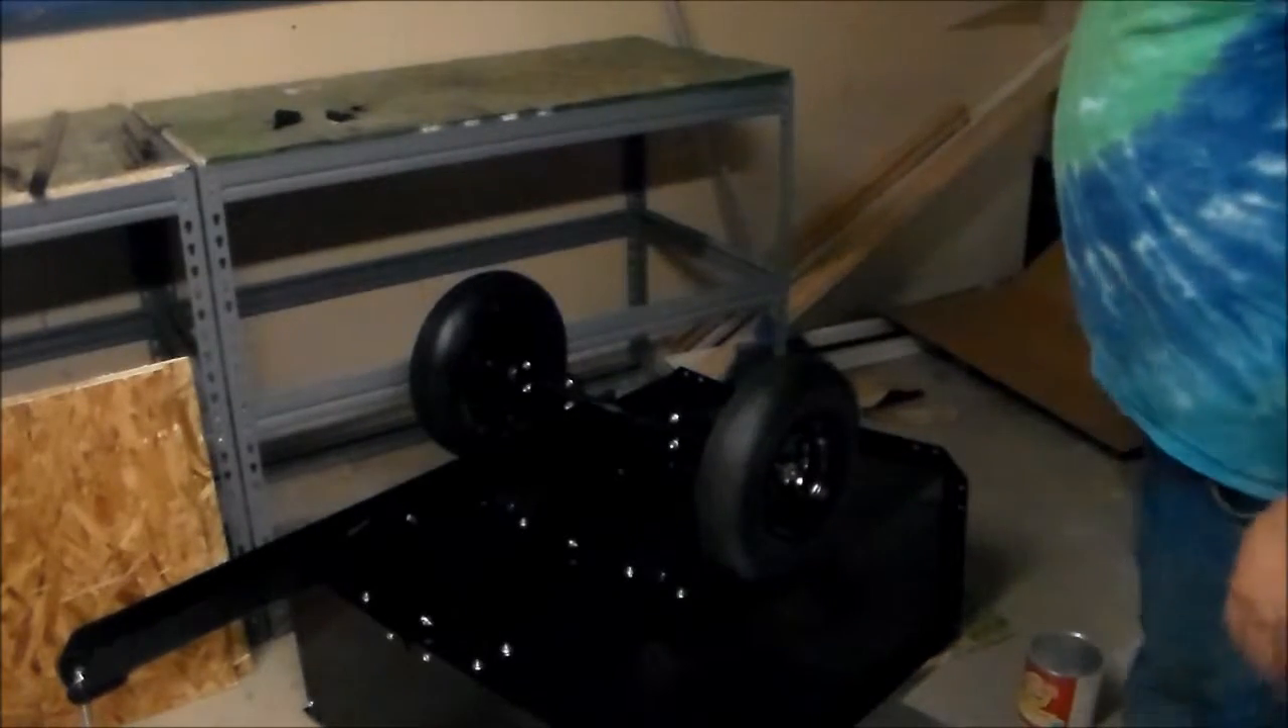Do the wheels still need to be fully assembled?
No.